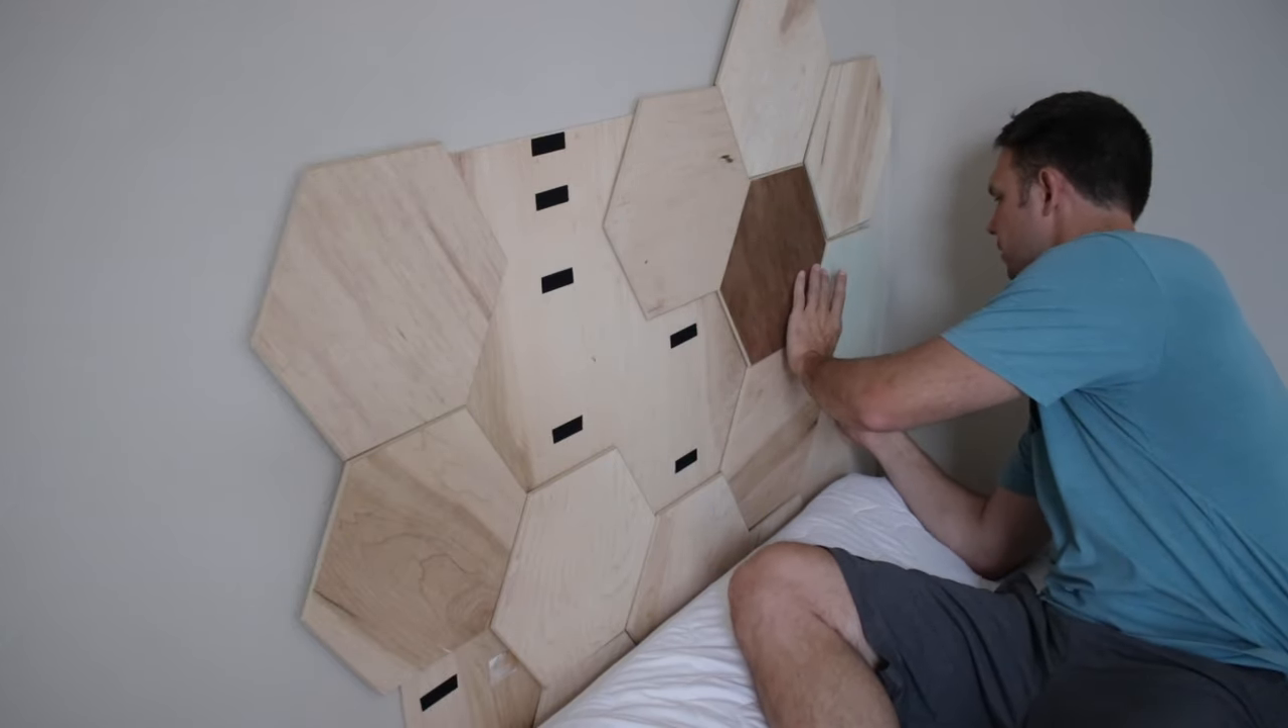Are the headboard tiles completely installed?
No.